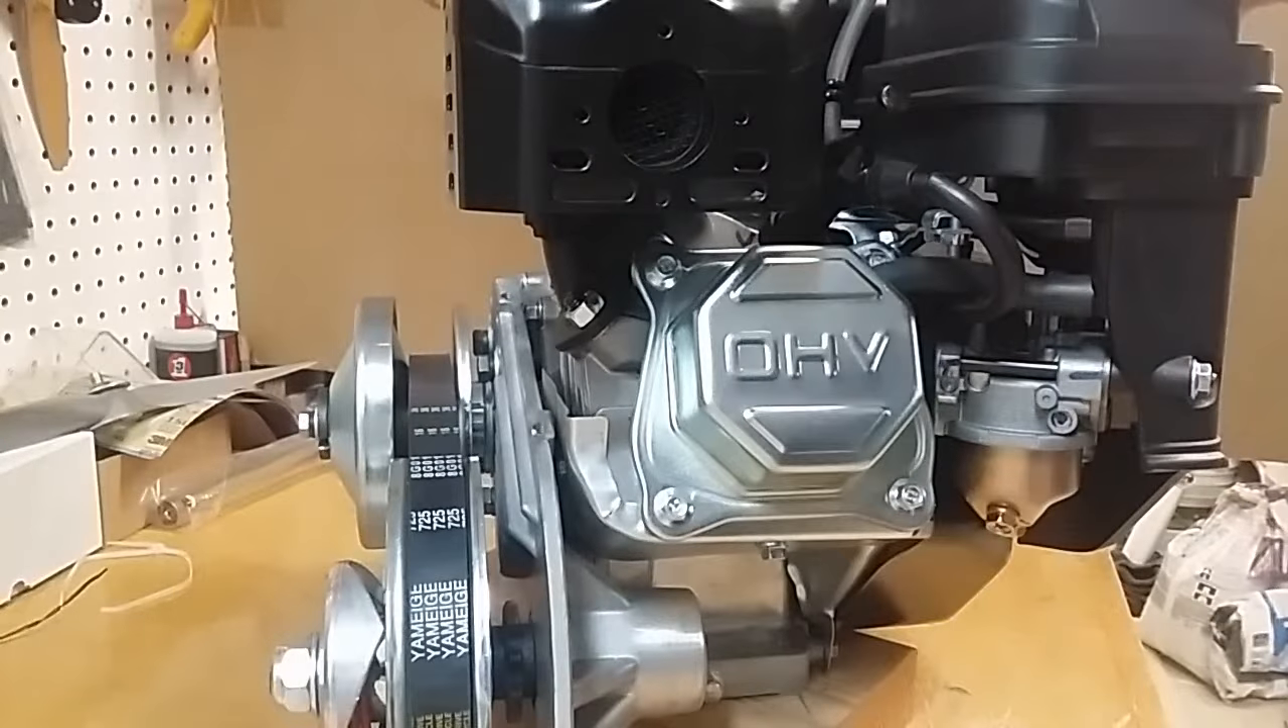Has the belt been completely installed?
Yes.